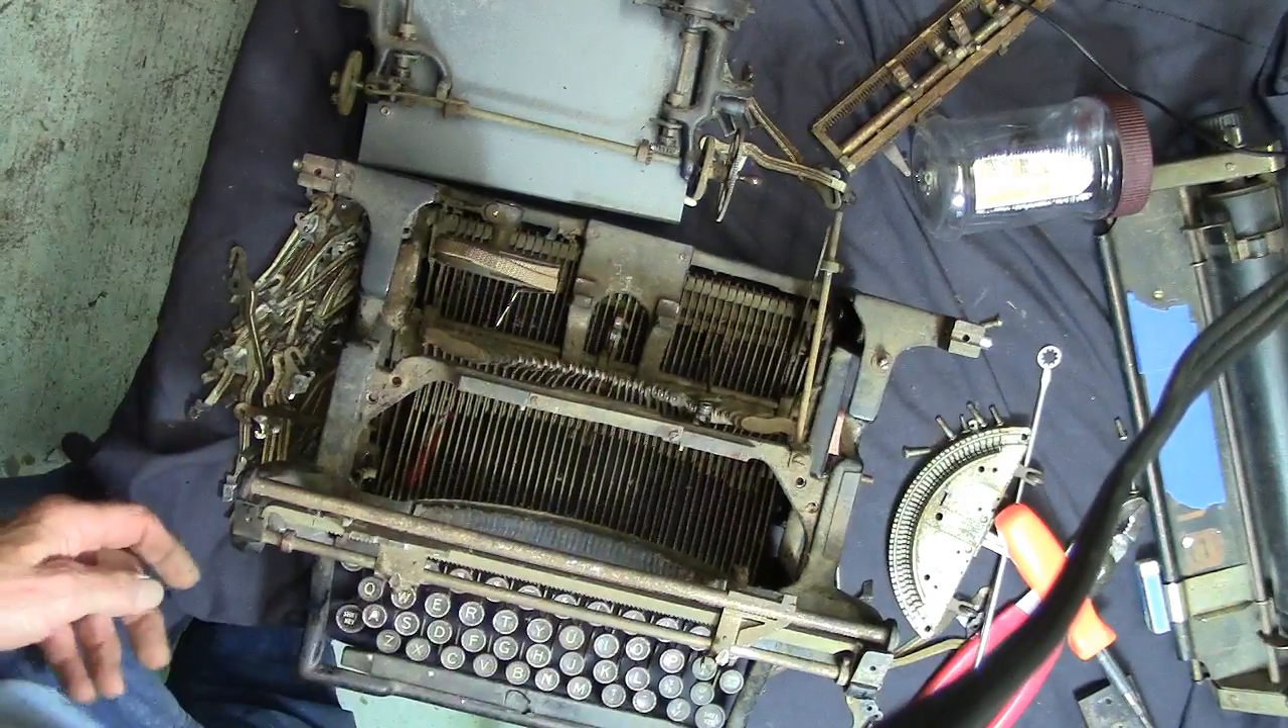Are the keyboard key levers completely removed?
No.